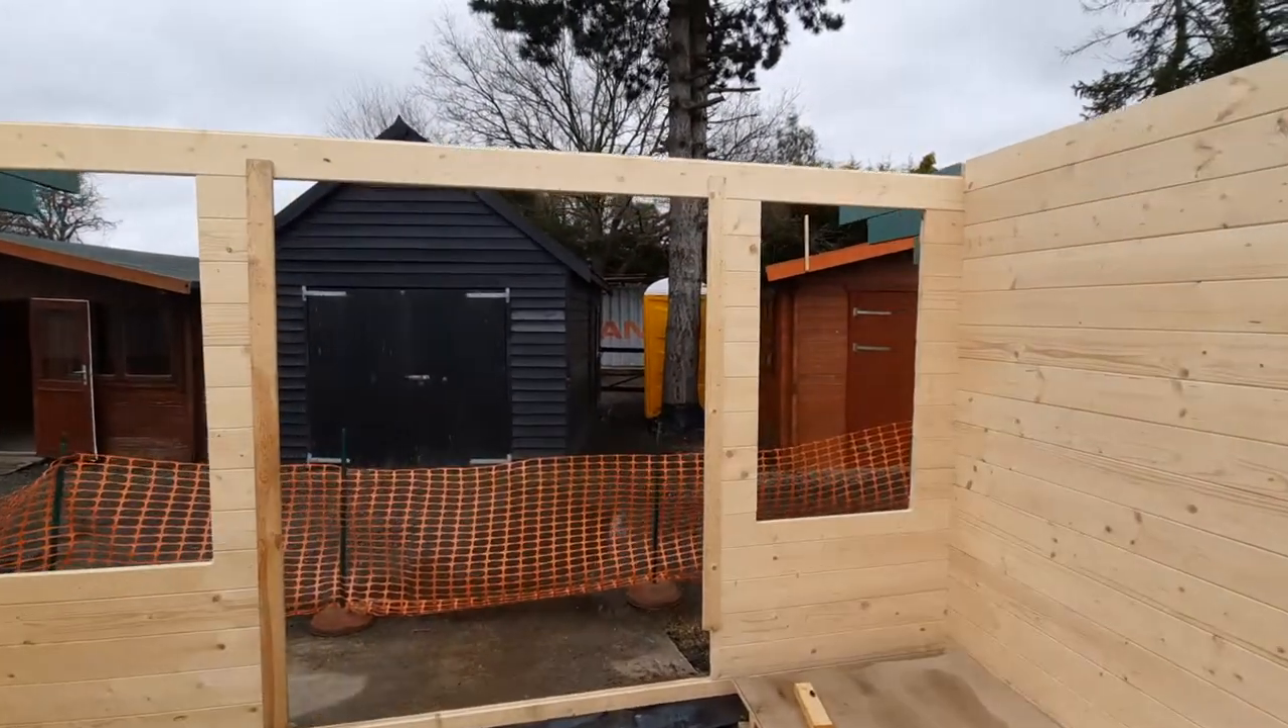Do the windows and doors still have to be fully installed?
Yes.